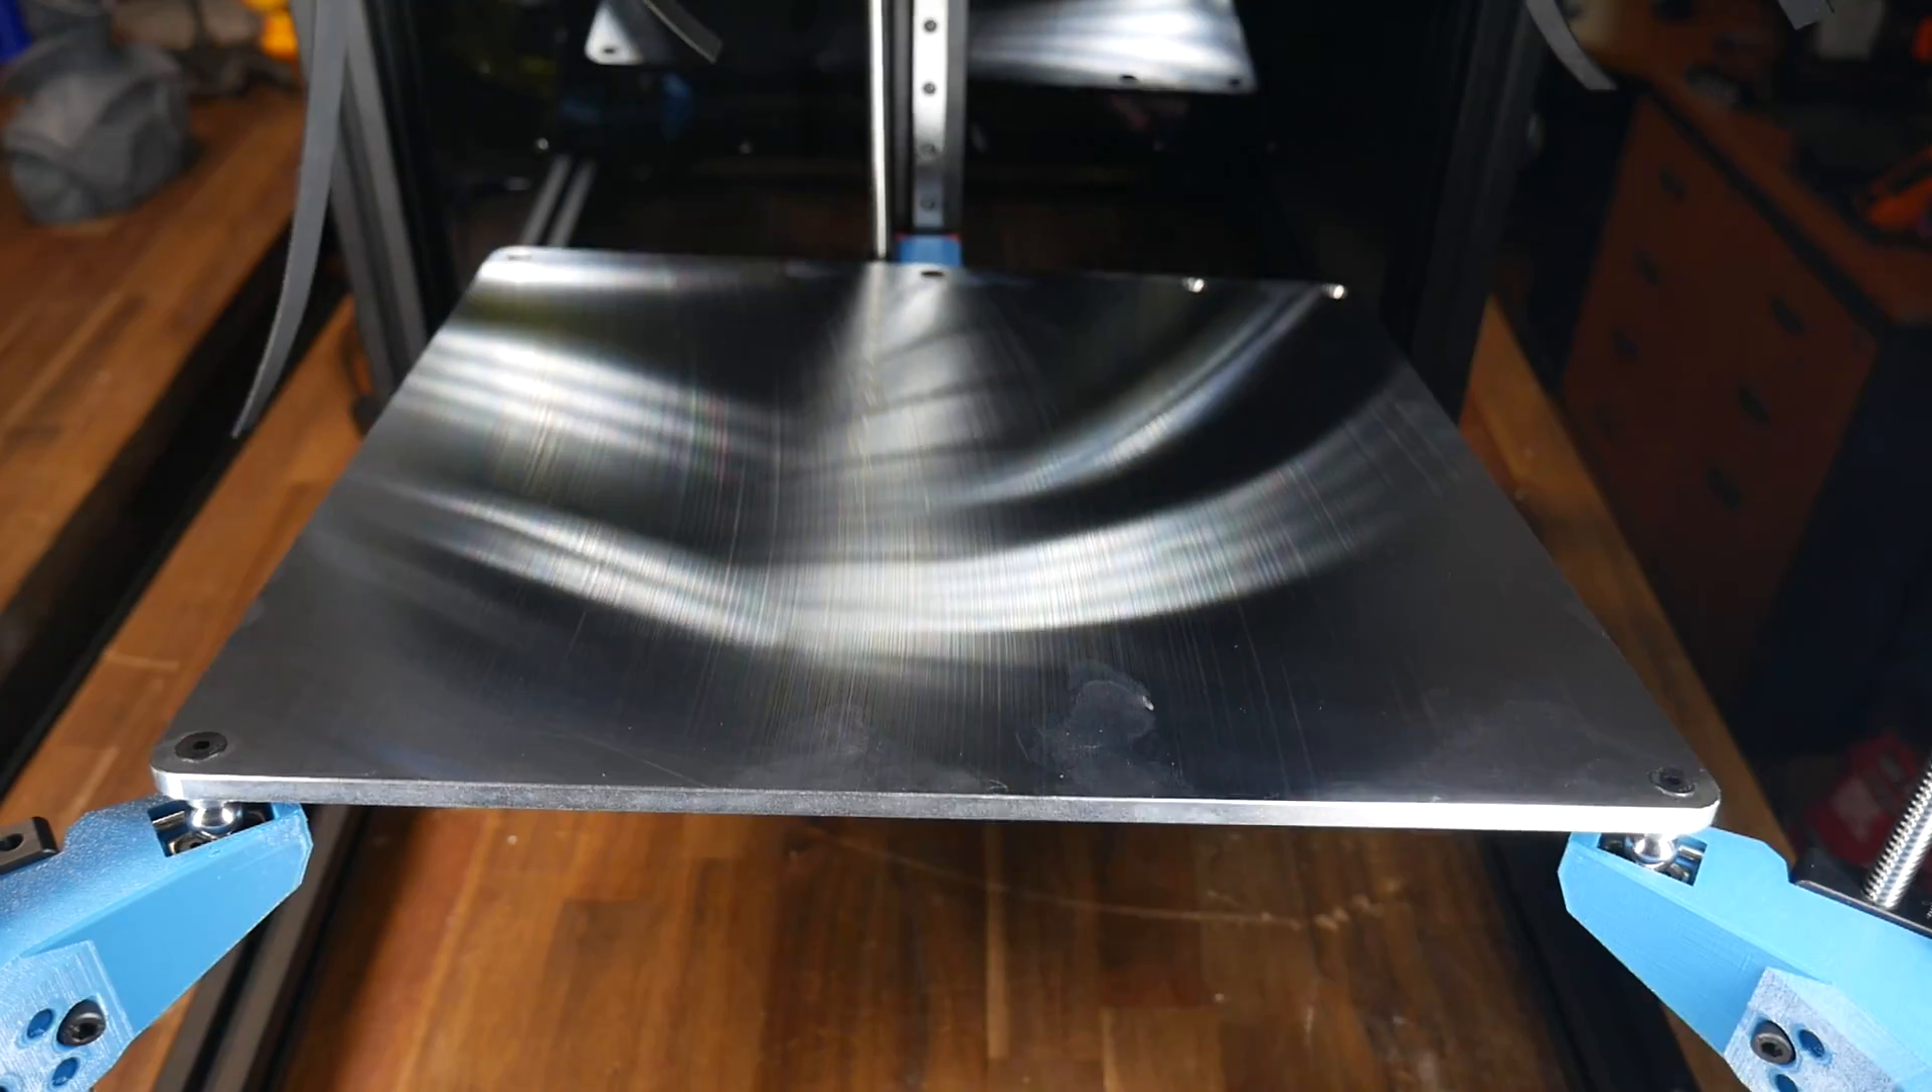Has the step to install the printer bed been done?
Yes.